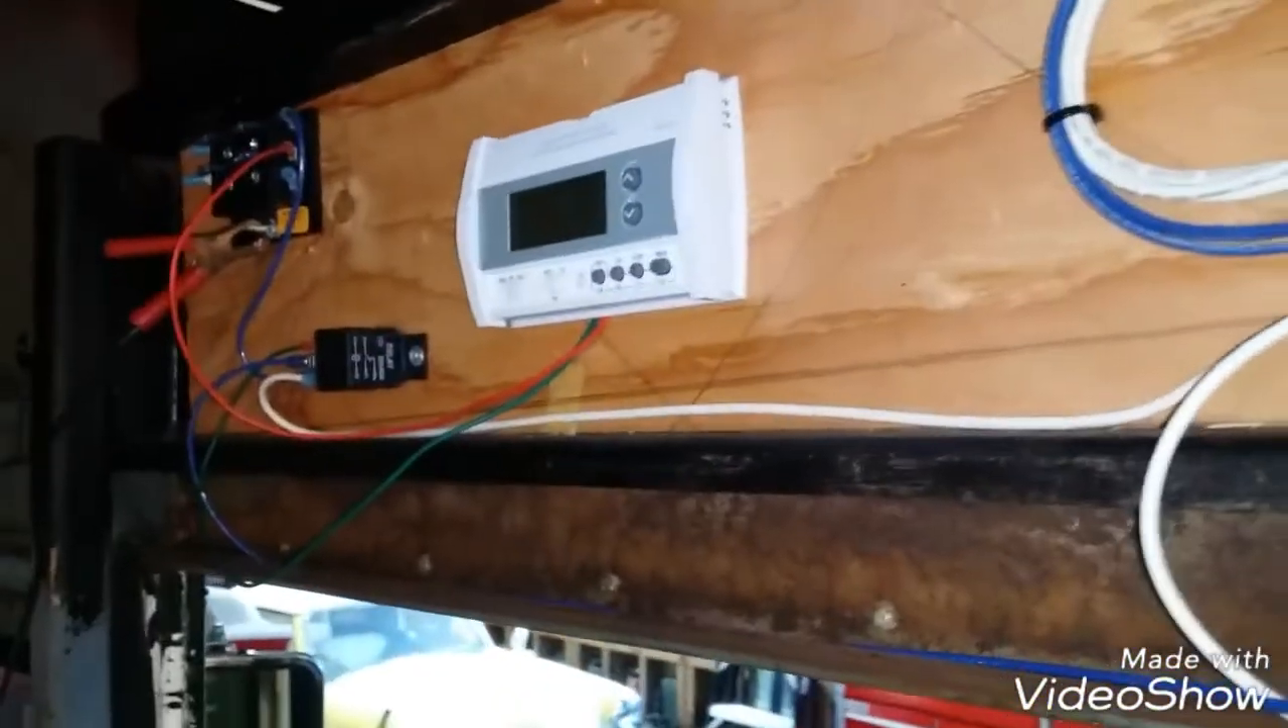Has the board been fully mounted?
Yes.